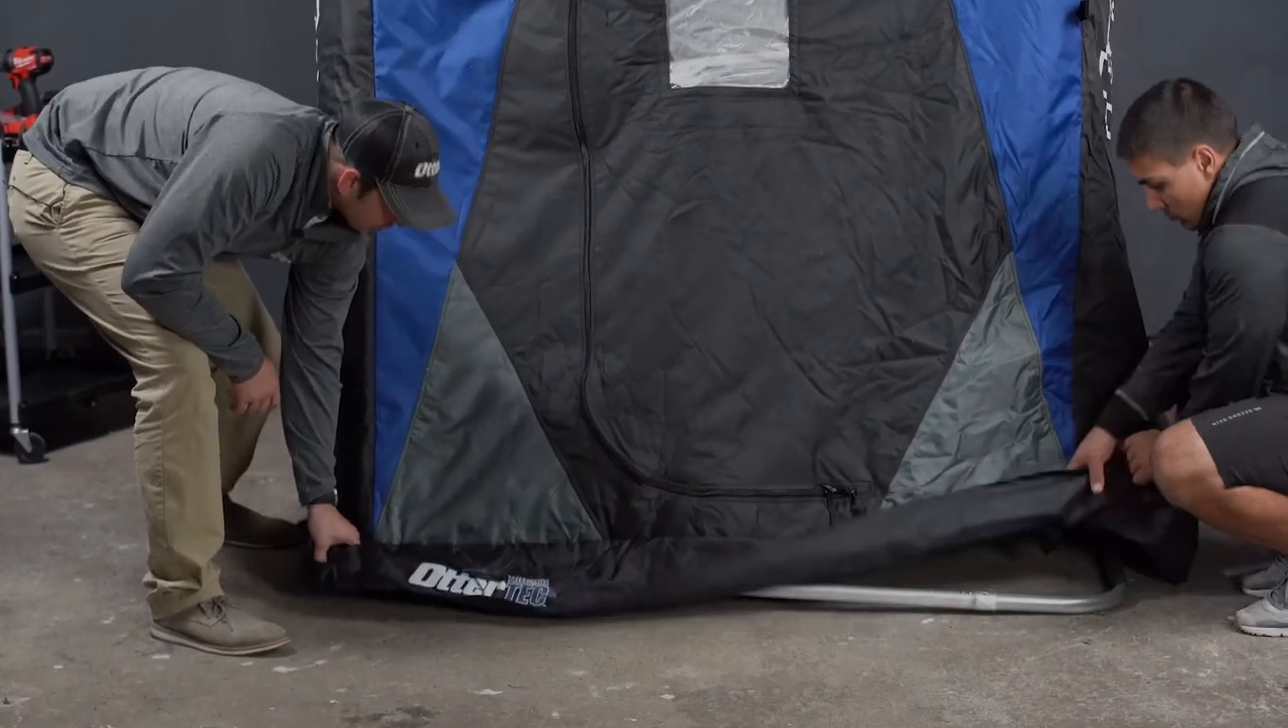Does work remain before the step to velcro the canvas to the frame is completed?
Yes.